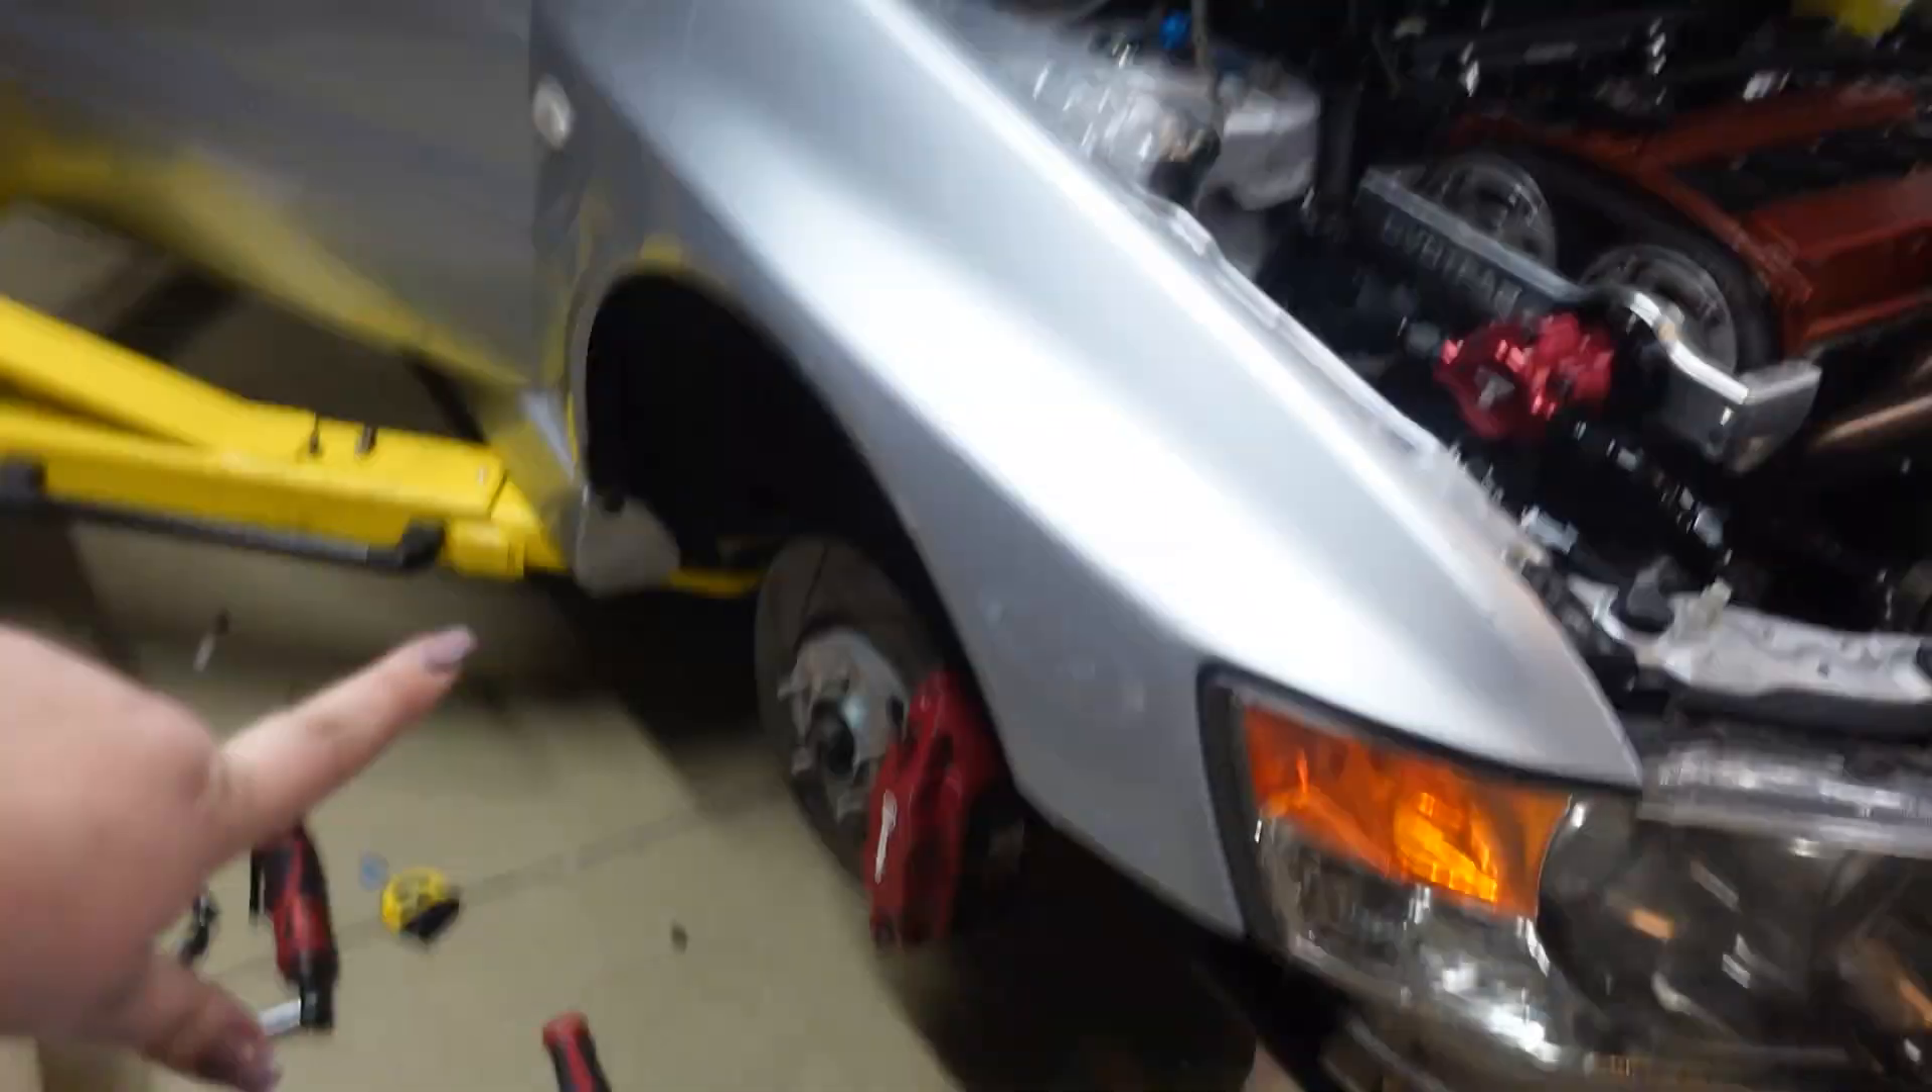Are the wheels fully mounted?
No.